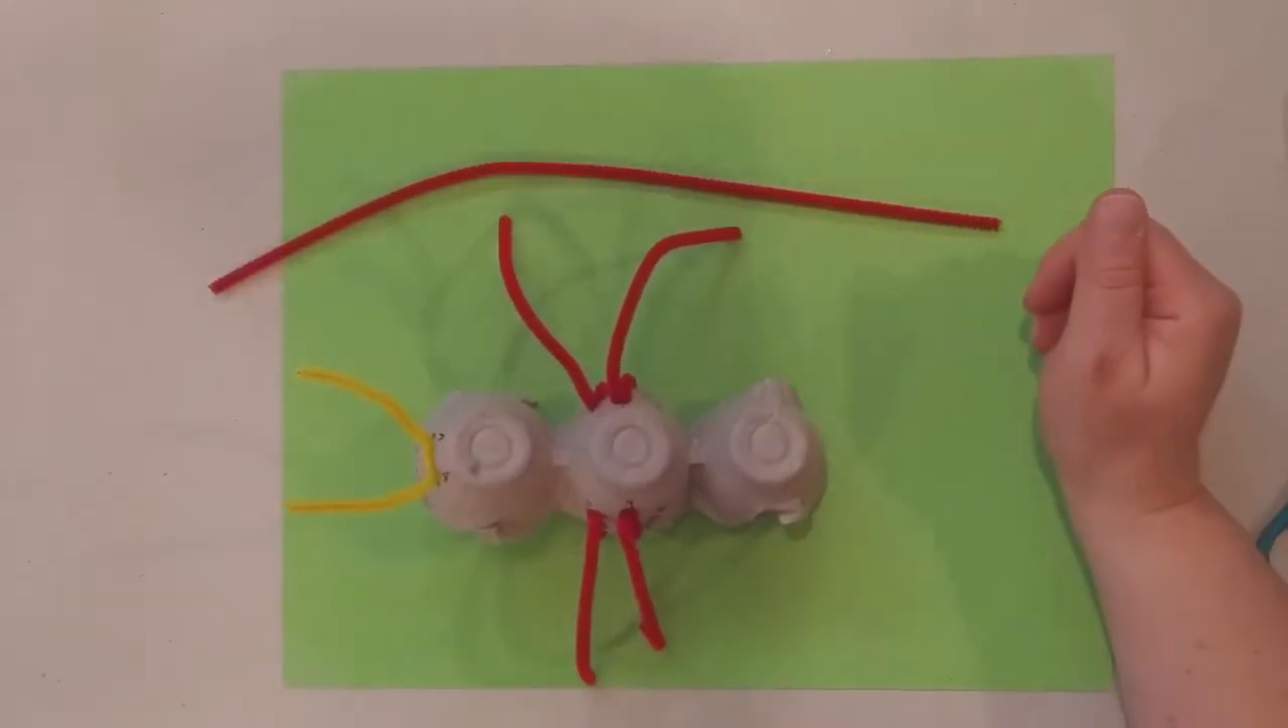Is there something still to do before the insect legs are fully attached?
Yes.